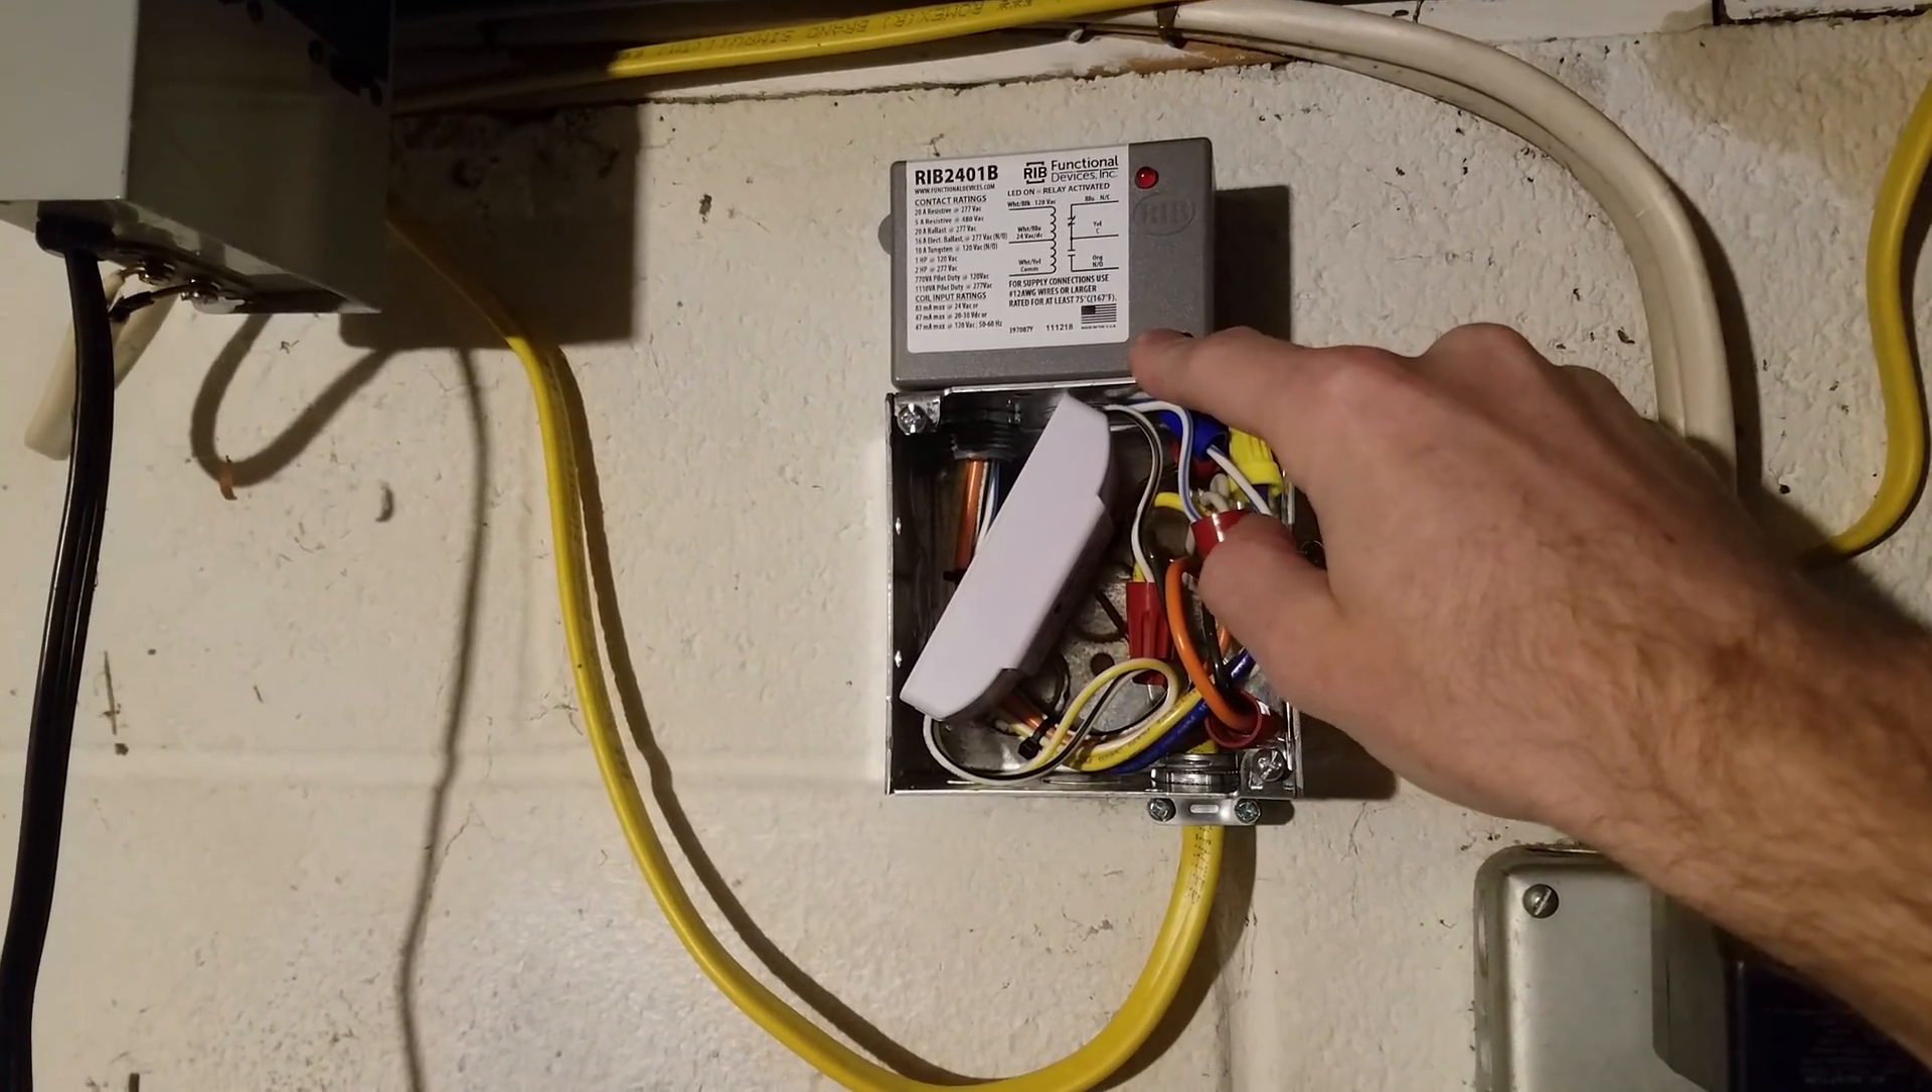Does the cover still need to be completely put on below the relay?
Yes.